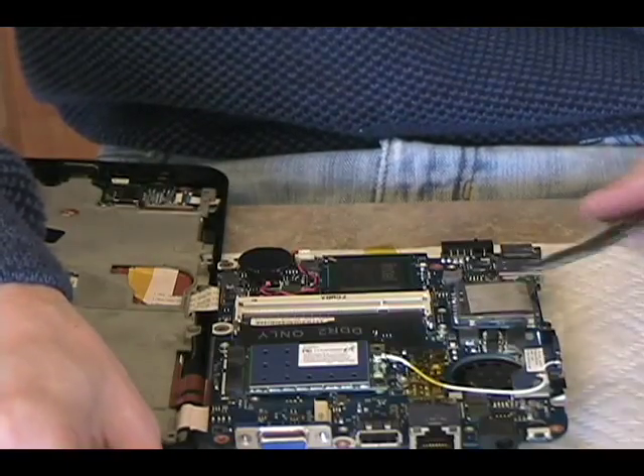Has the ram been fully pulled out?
Yes.